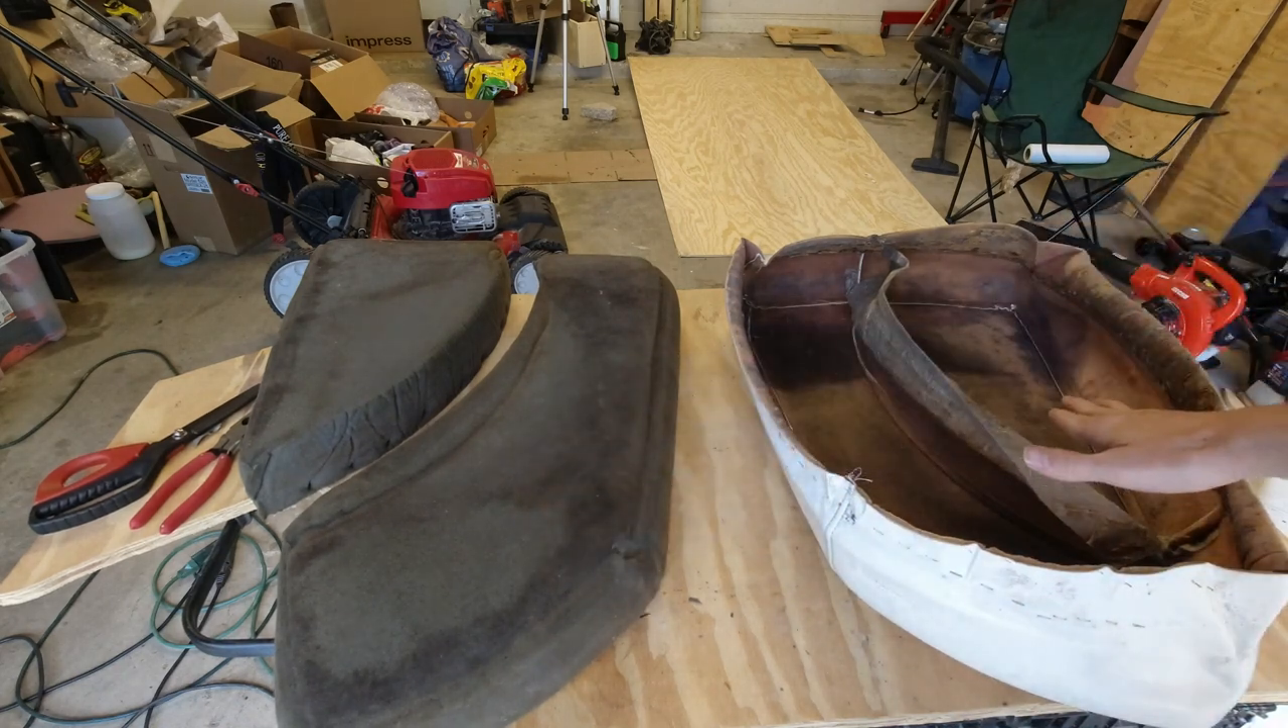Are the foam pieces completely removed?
Yes.